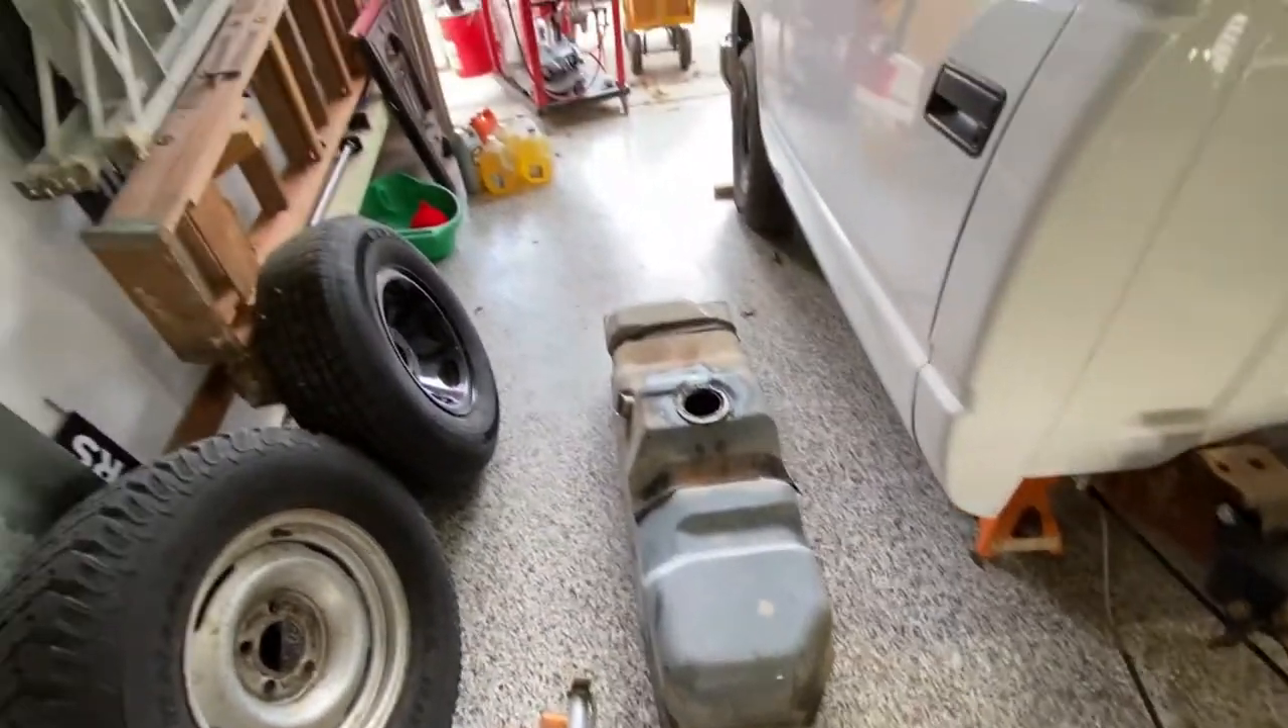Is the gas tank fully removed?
Yes.